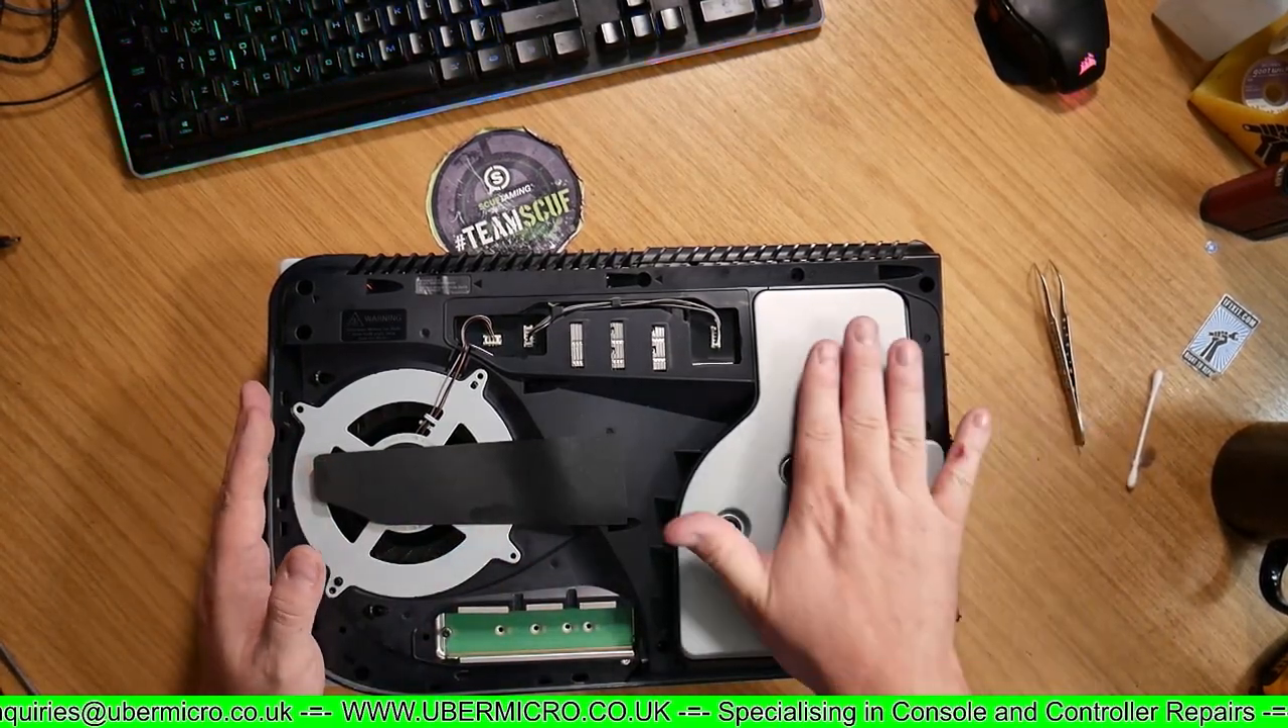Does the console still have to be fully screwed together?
Yes.